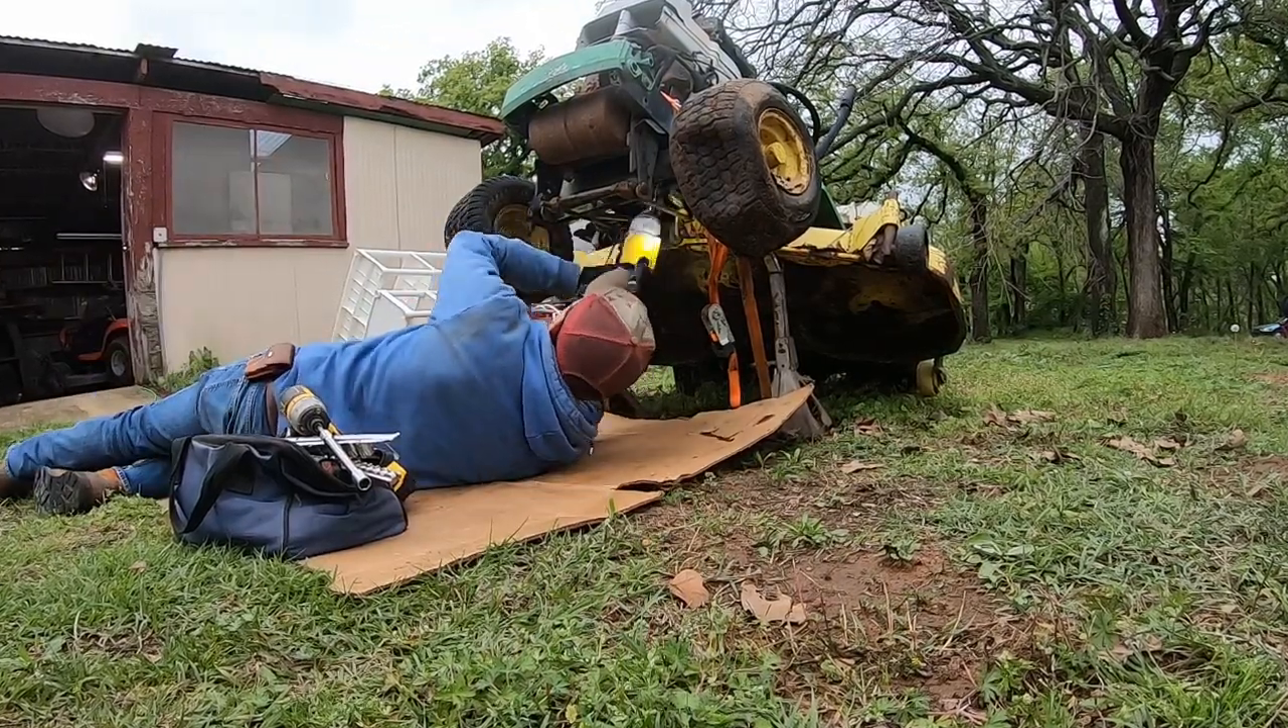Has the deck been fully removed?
No.